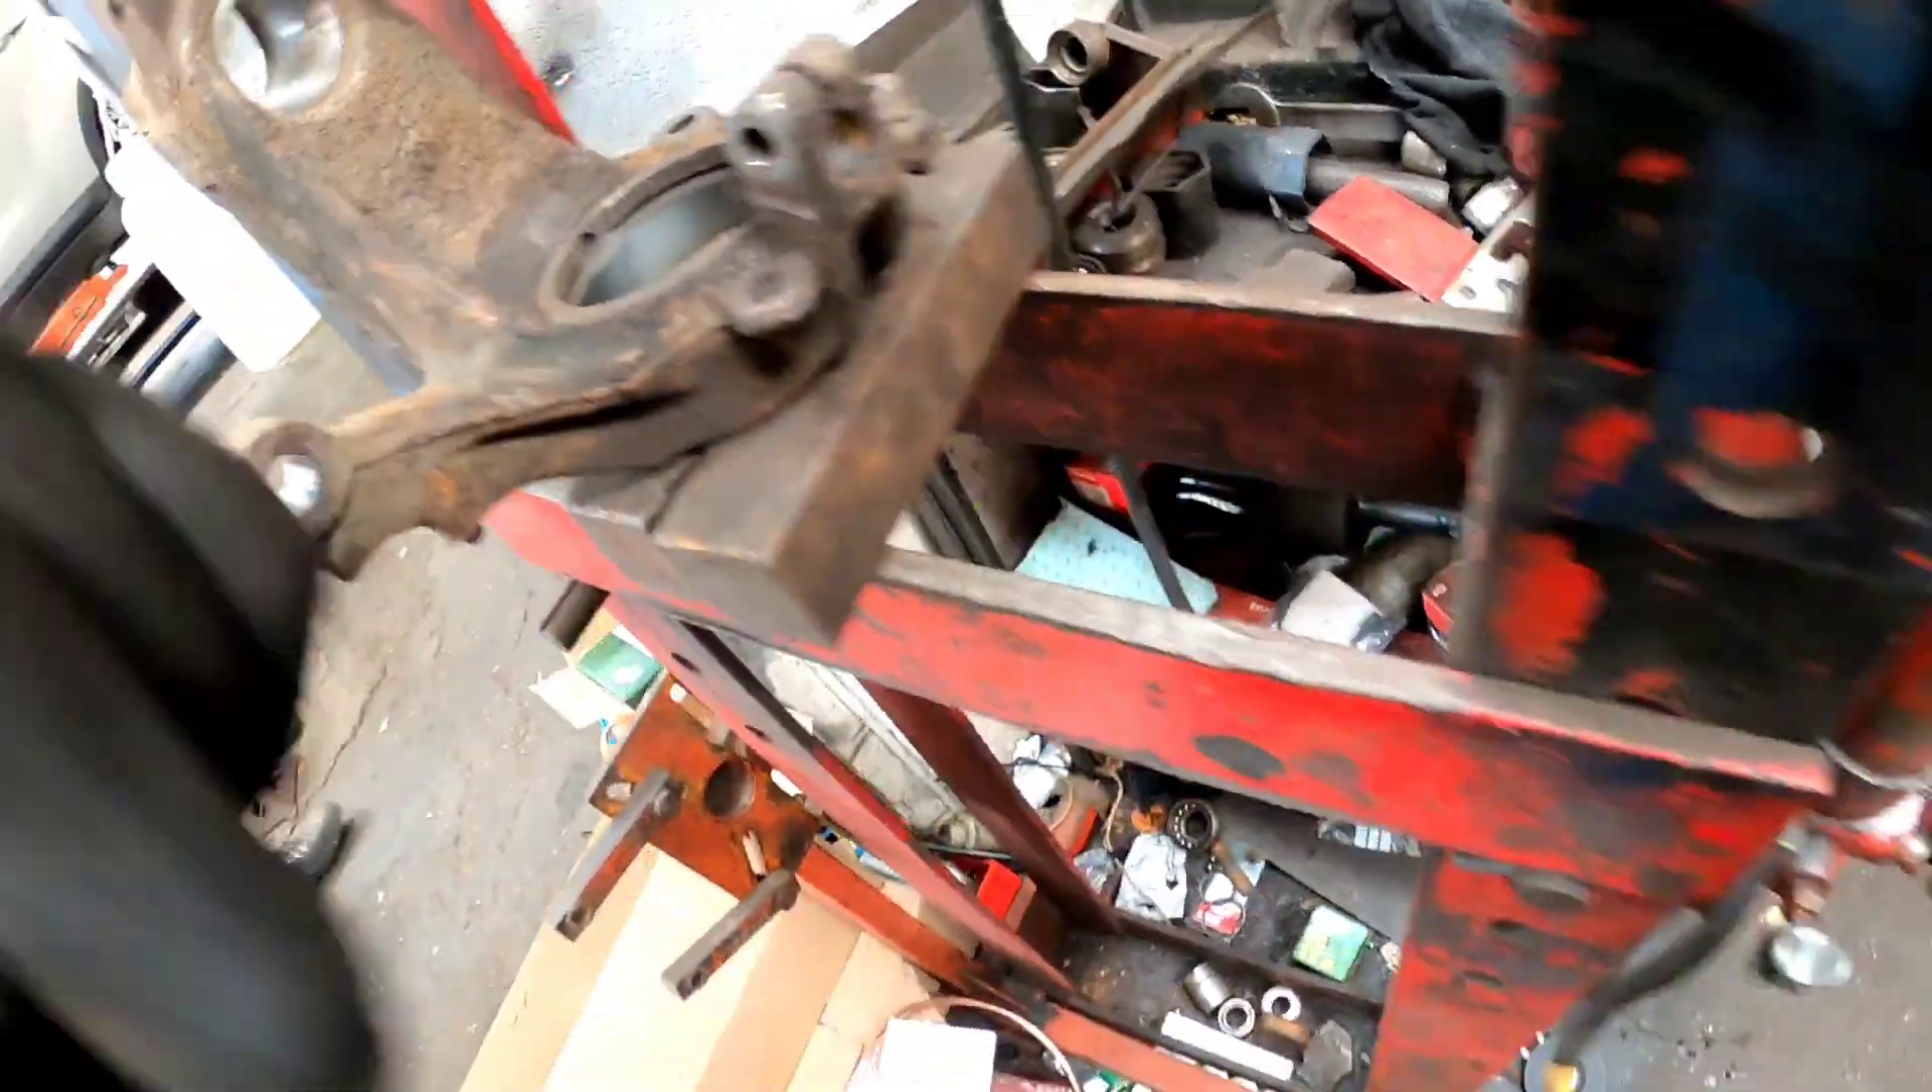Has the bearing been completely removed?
Yes.